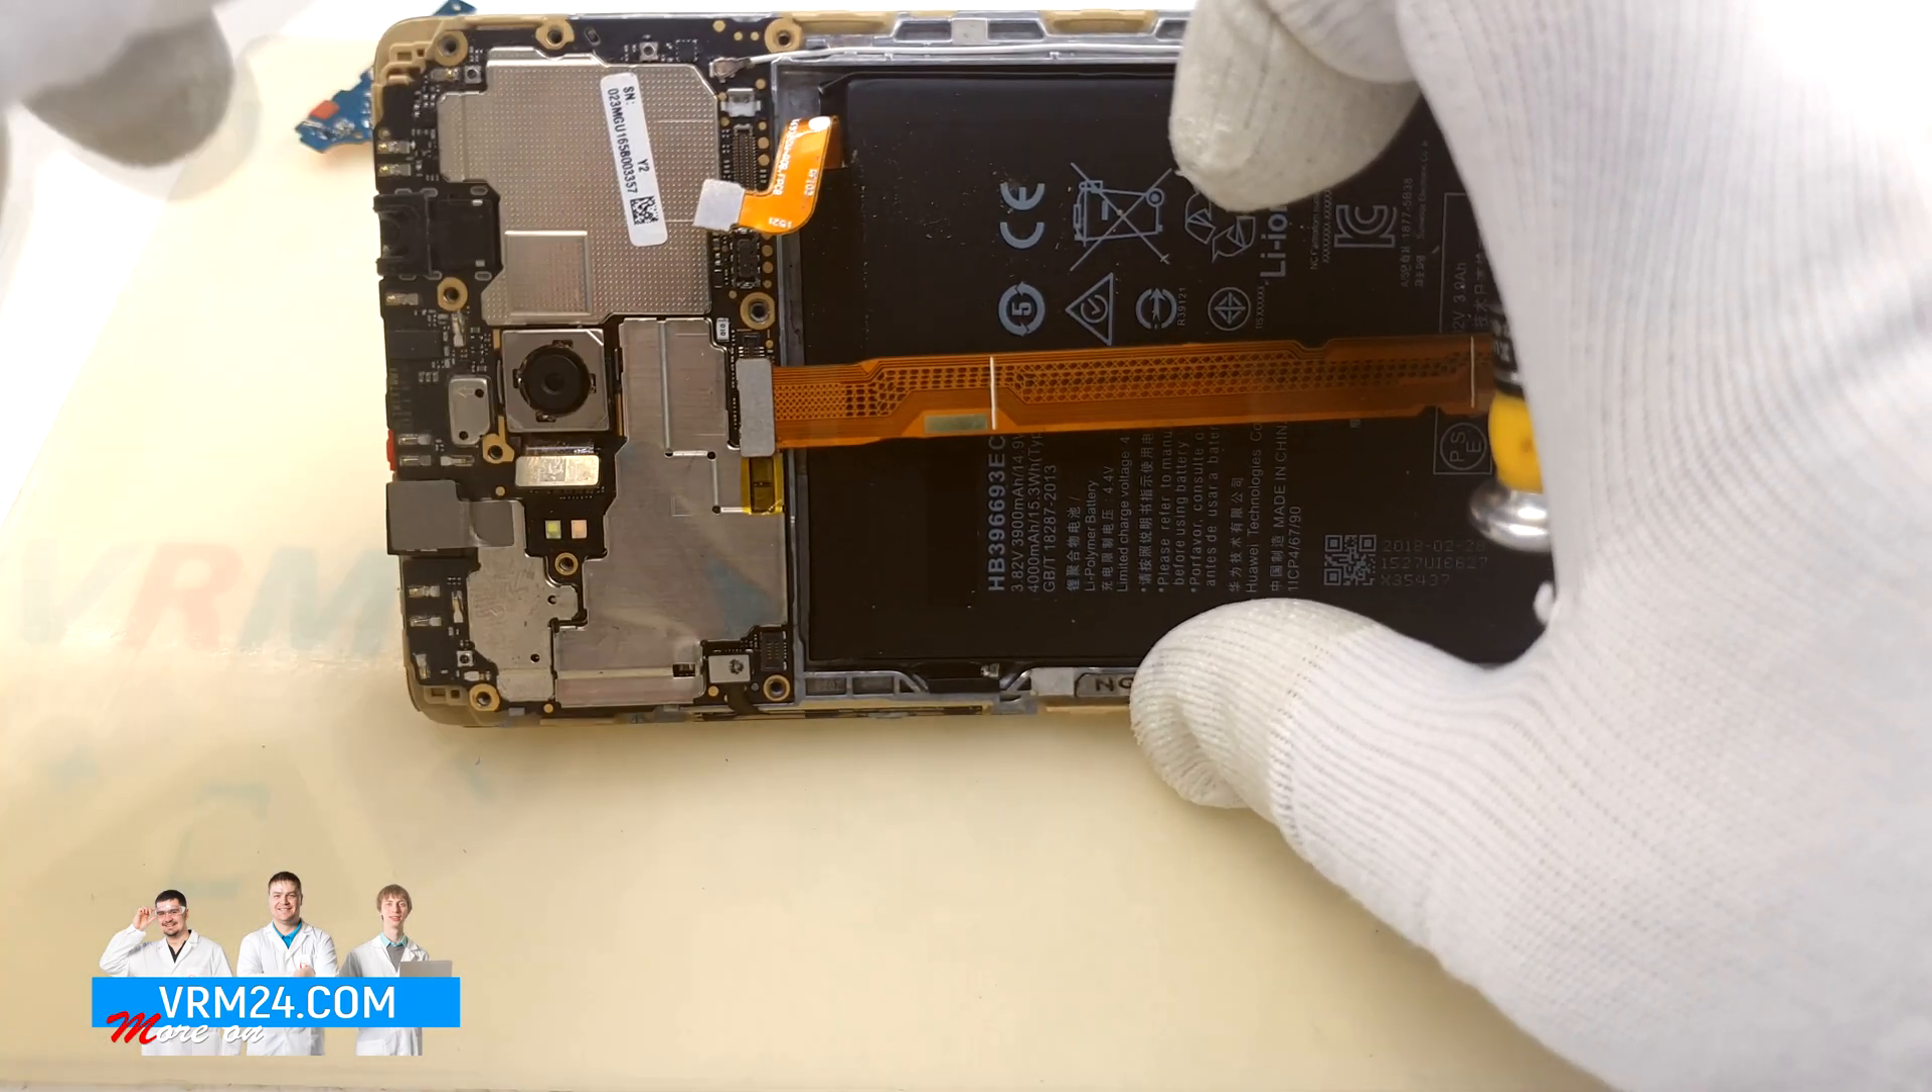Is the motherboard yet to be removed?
Yes.